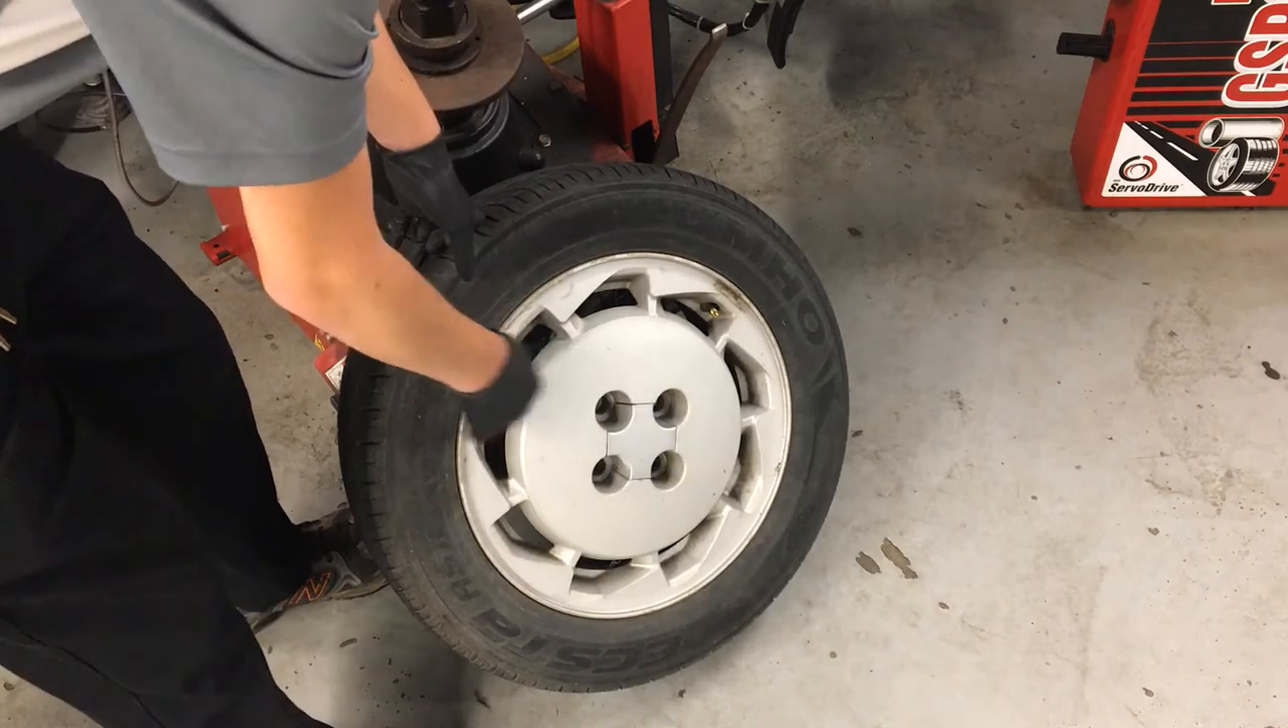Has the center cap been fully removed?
No.